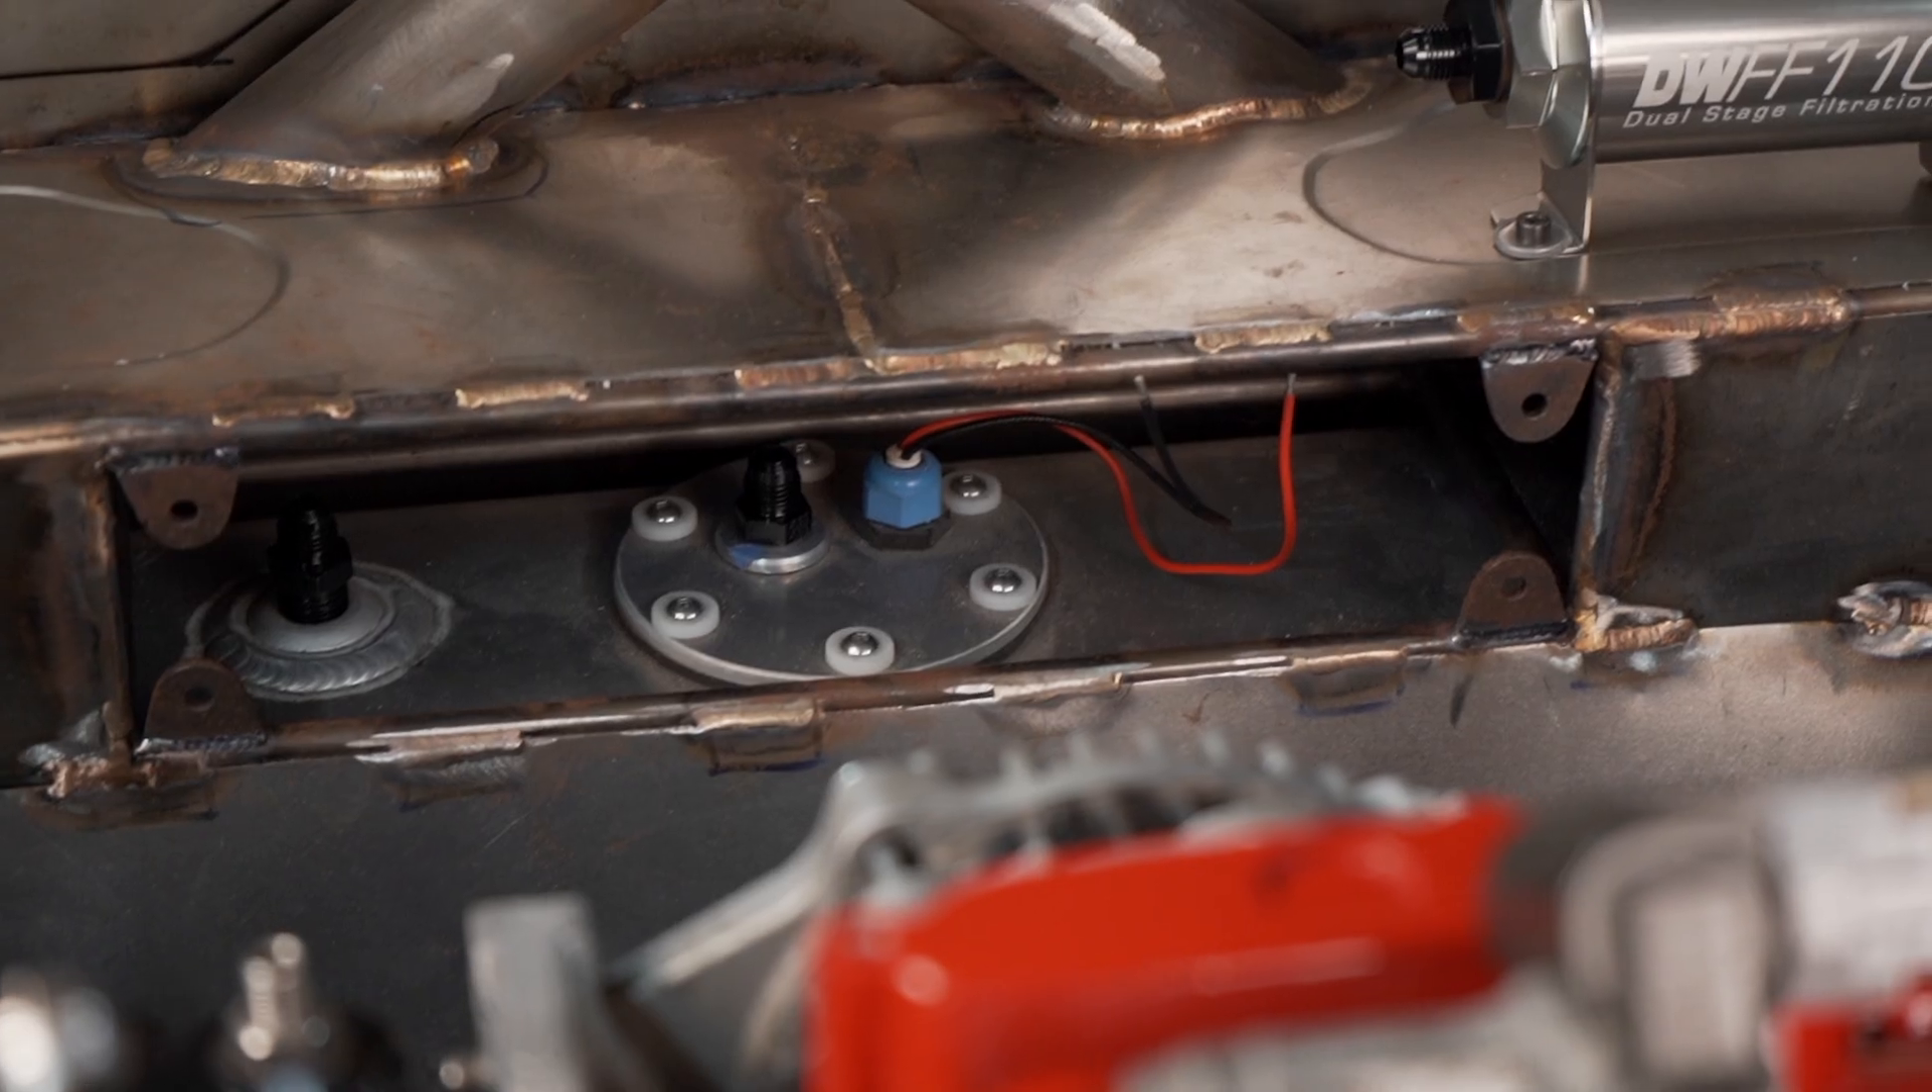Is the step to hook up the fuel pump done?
No.